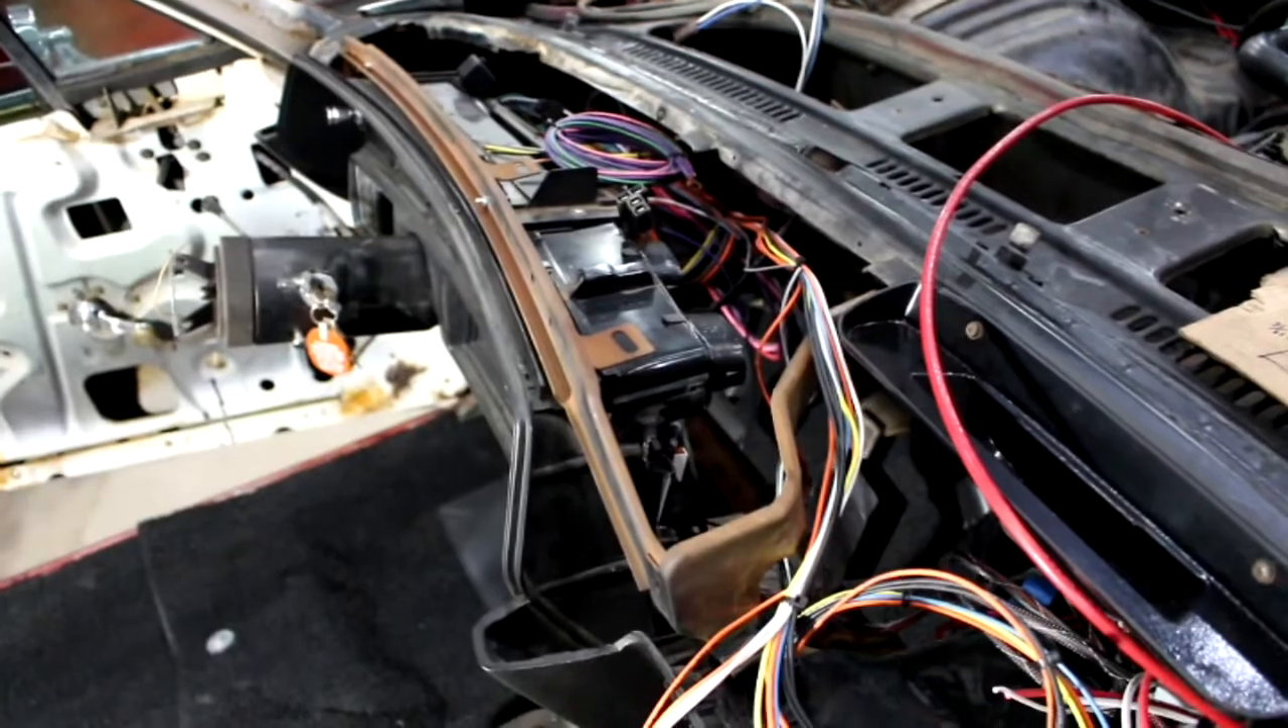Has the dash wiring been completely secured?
No.